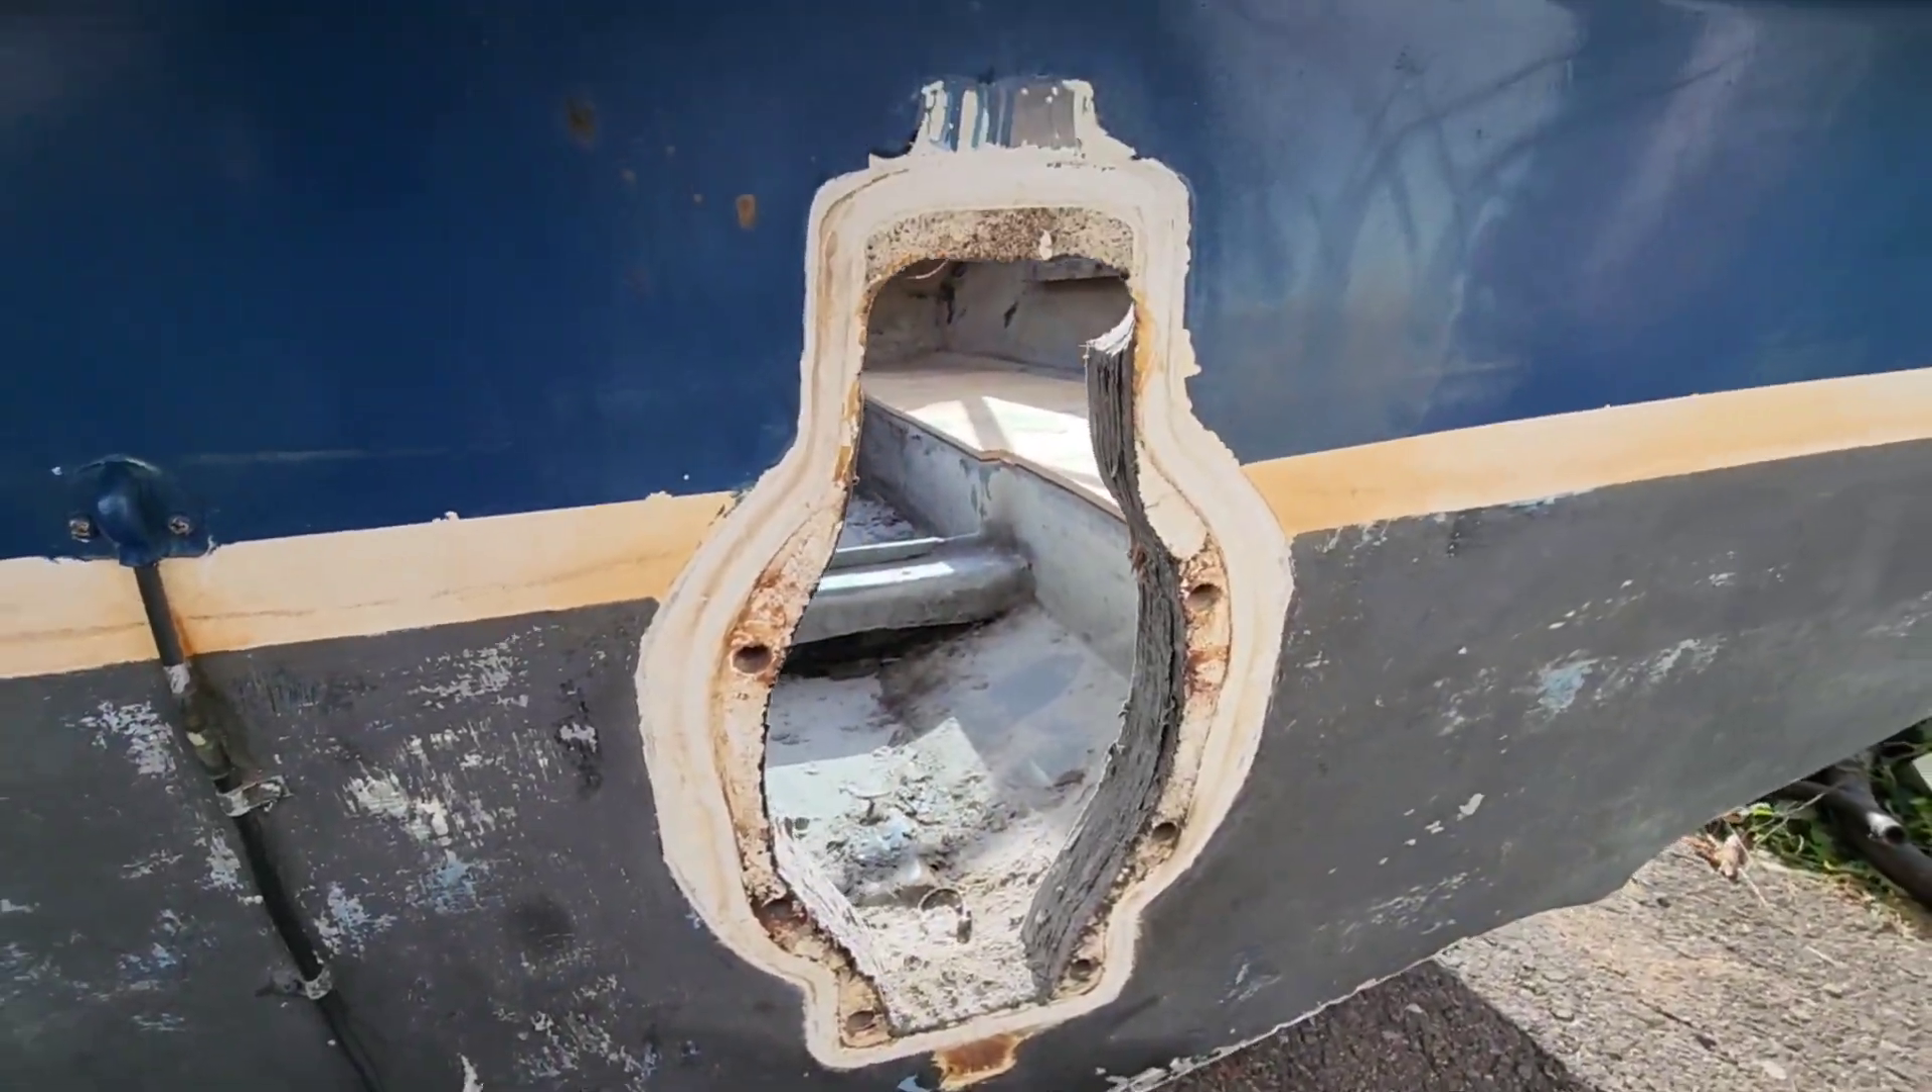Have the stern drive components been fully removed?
Yes.